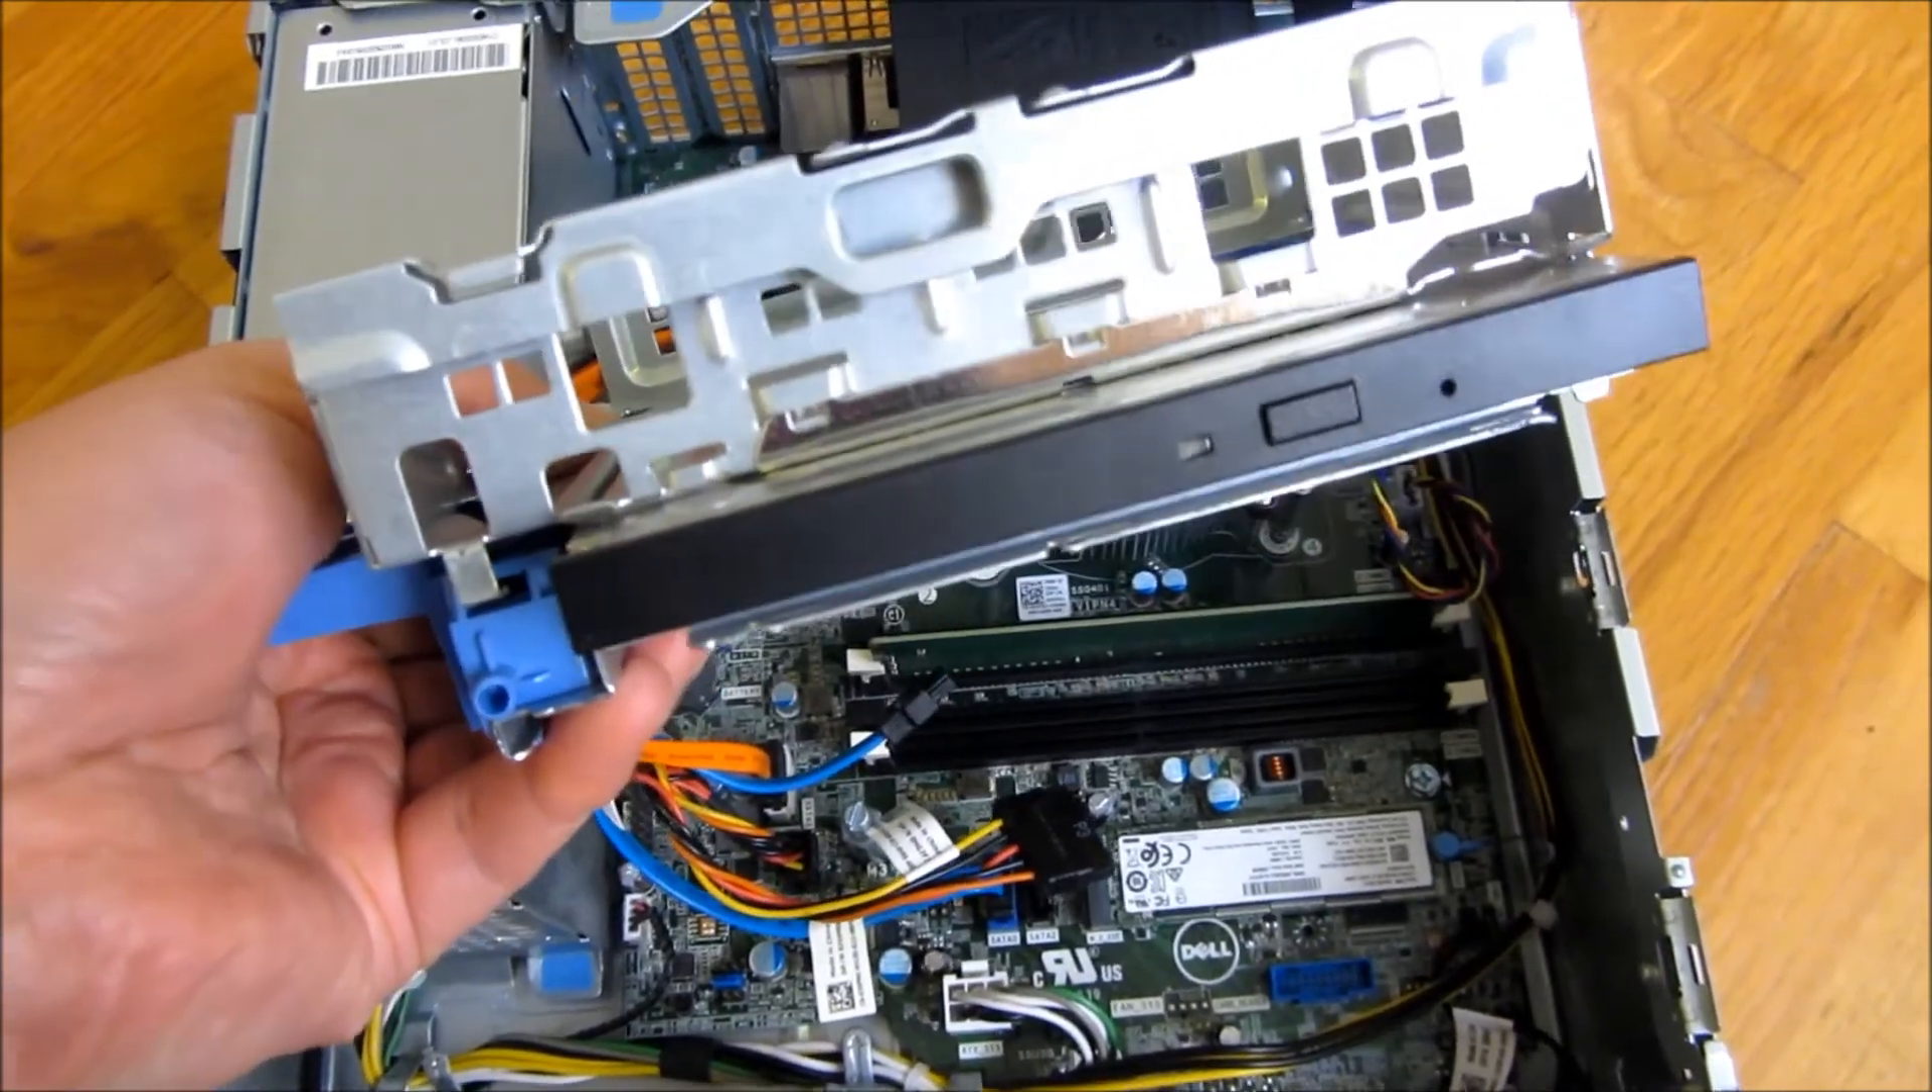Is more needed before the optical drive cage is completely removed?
No.